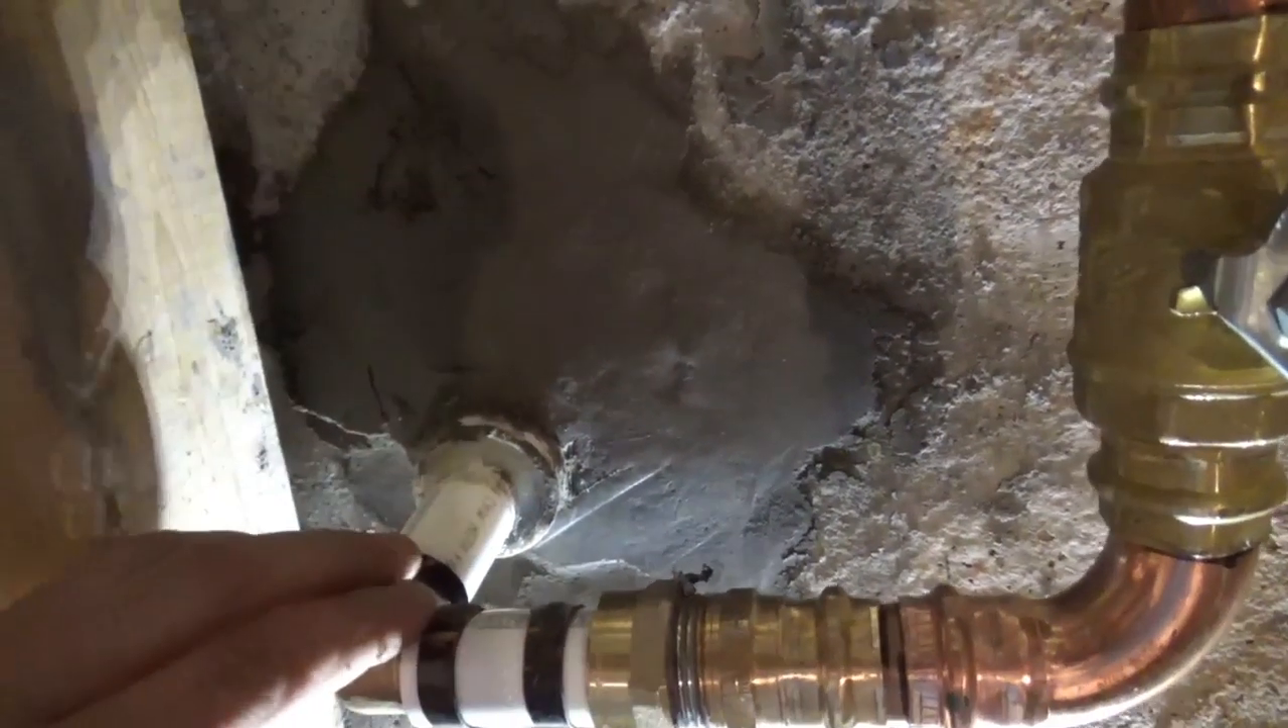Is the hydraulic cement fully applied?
Yes.